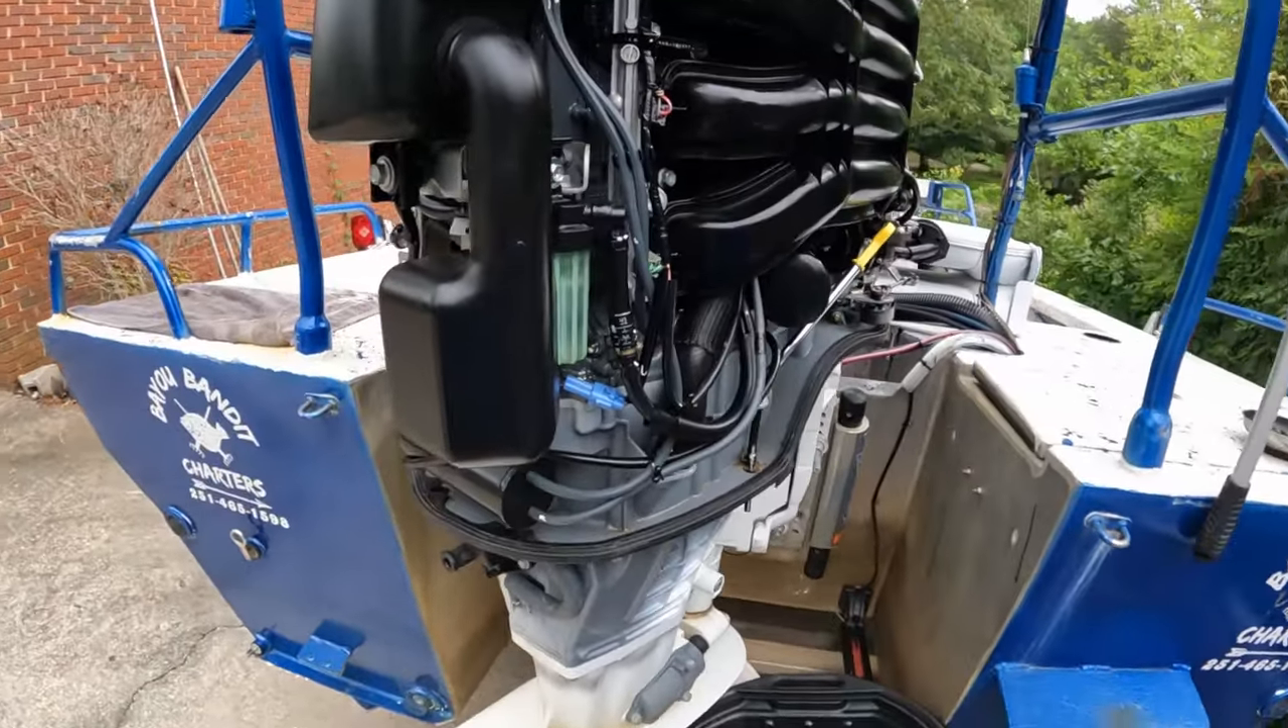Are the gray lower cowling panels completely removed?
Yes.